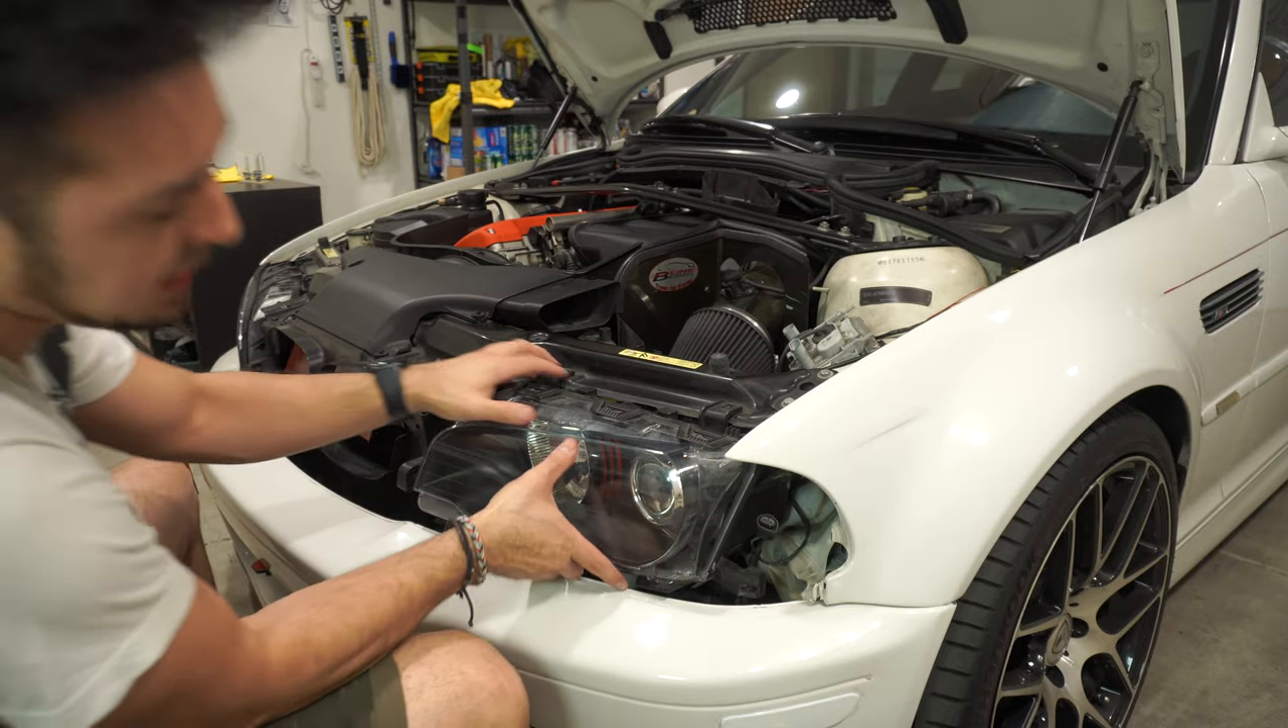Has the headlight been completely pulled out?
No.